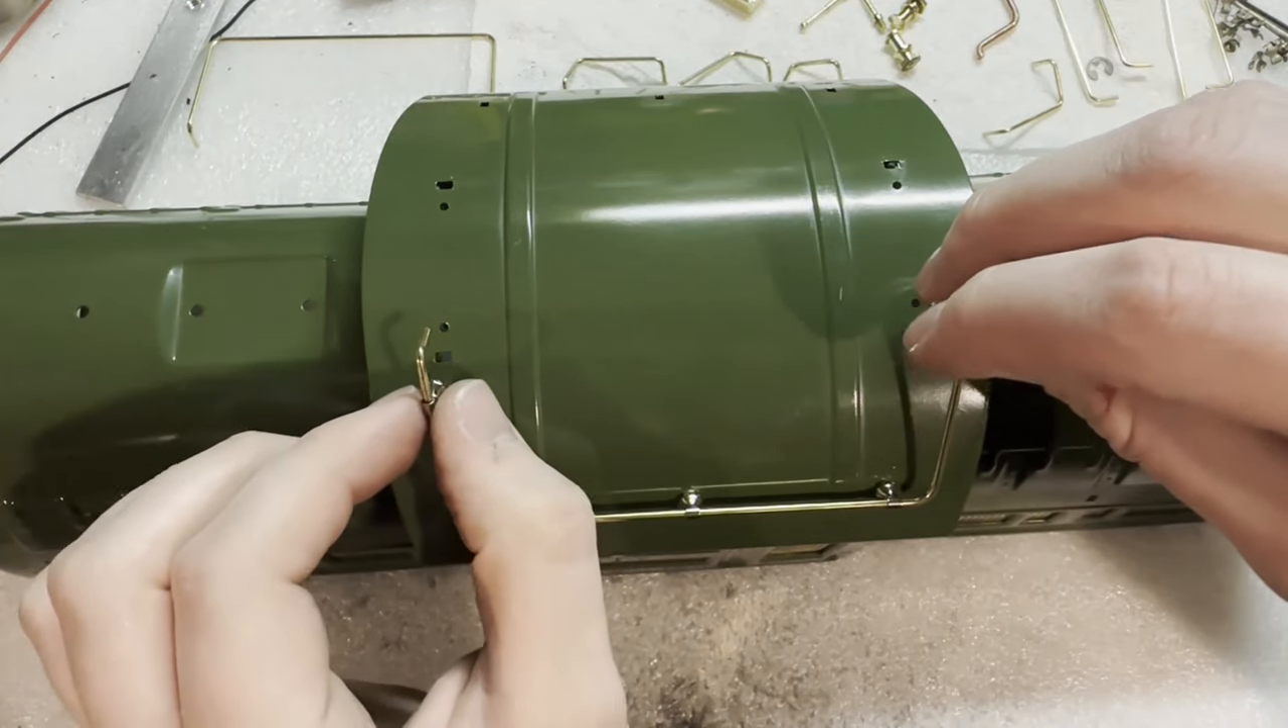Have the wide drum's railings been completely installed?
No.